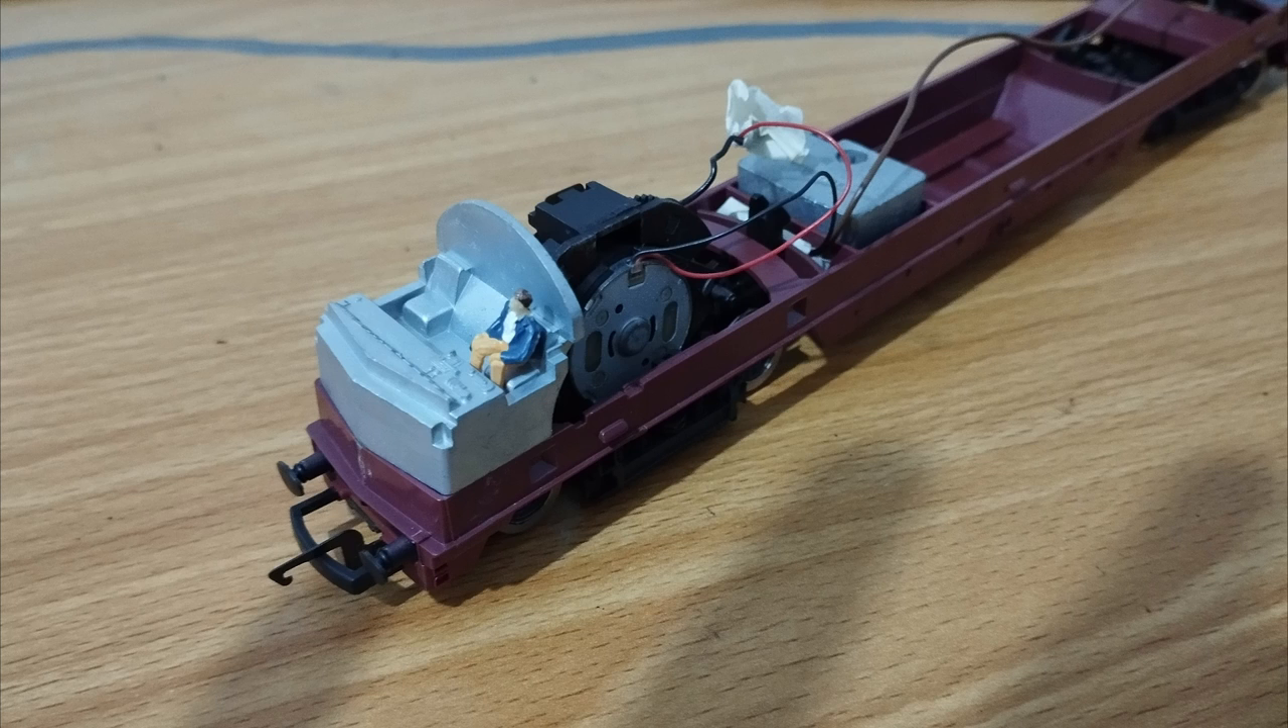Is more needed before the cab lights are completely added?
Yes.